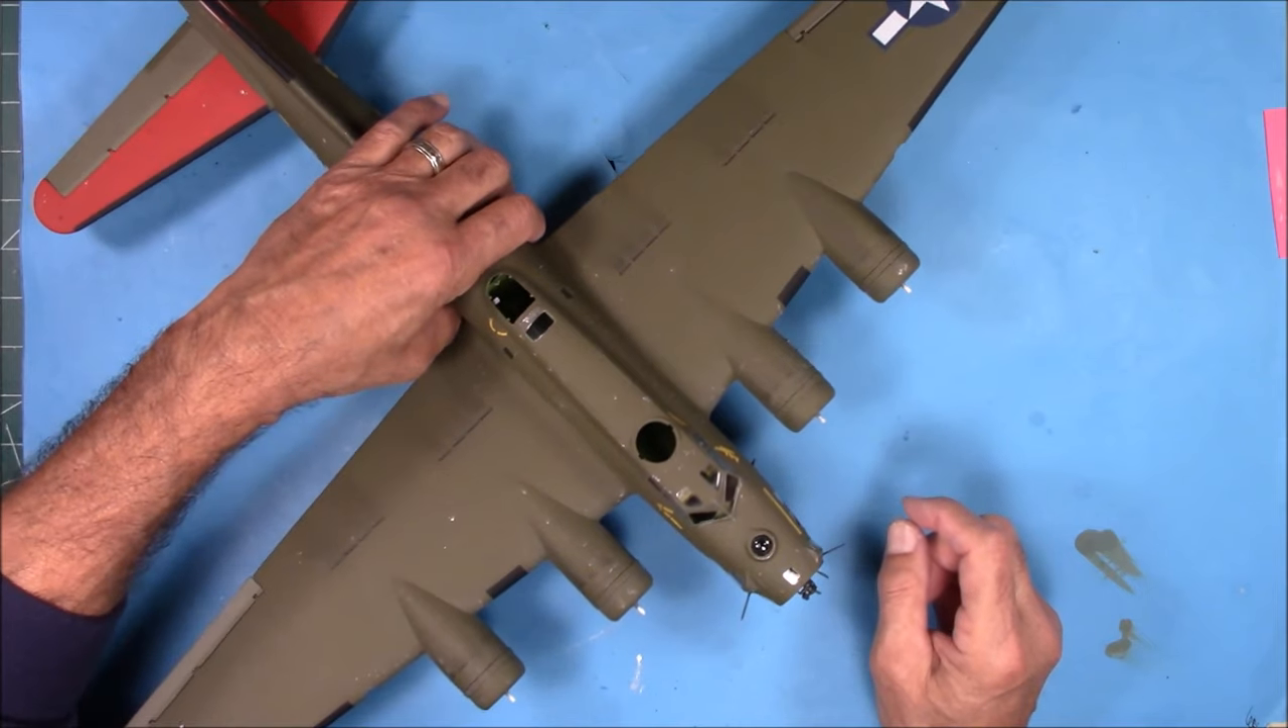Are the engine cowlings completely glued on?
Yes.